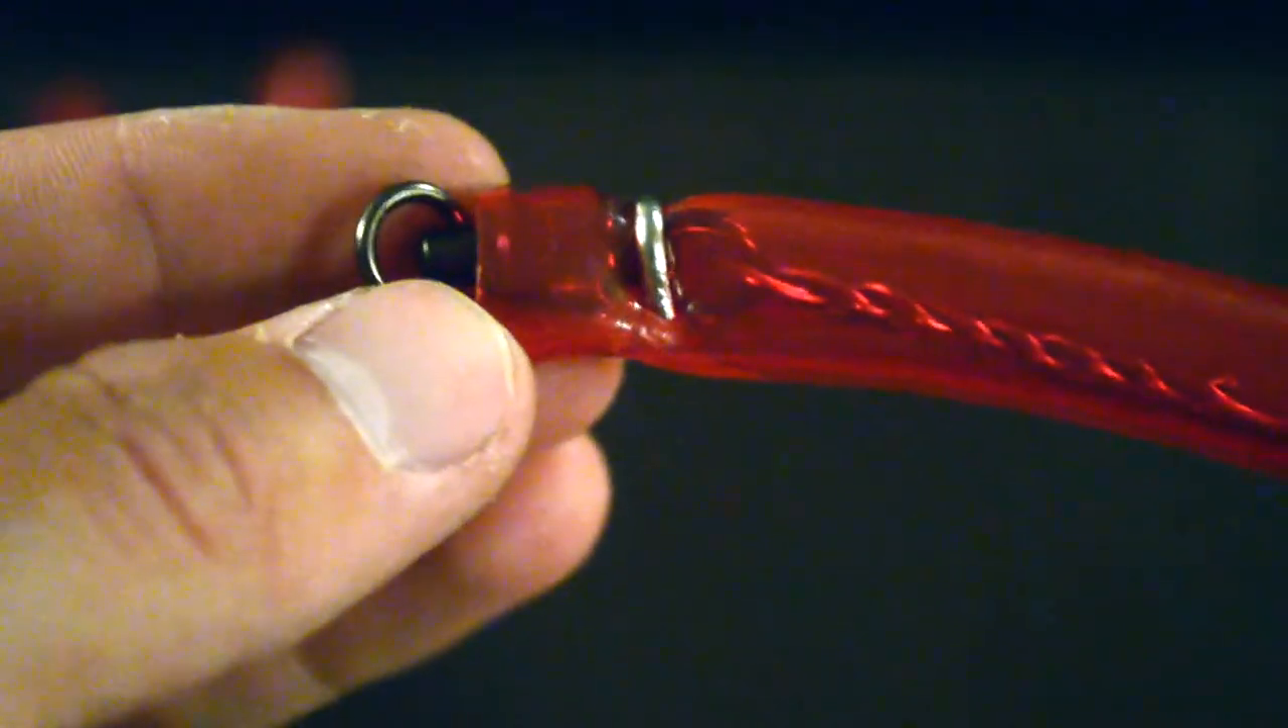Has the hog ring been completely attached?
Yes.